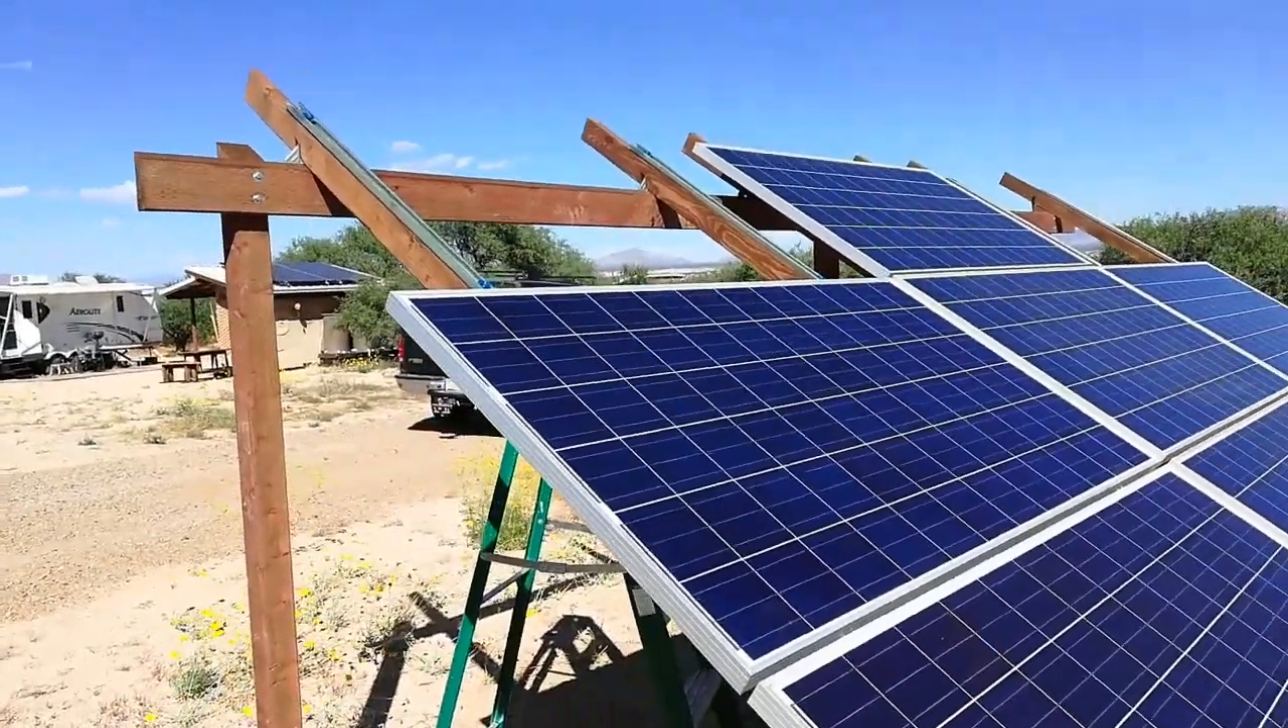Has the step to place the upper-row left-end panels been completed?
No.